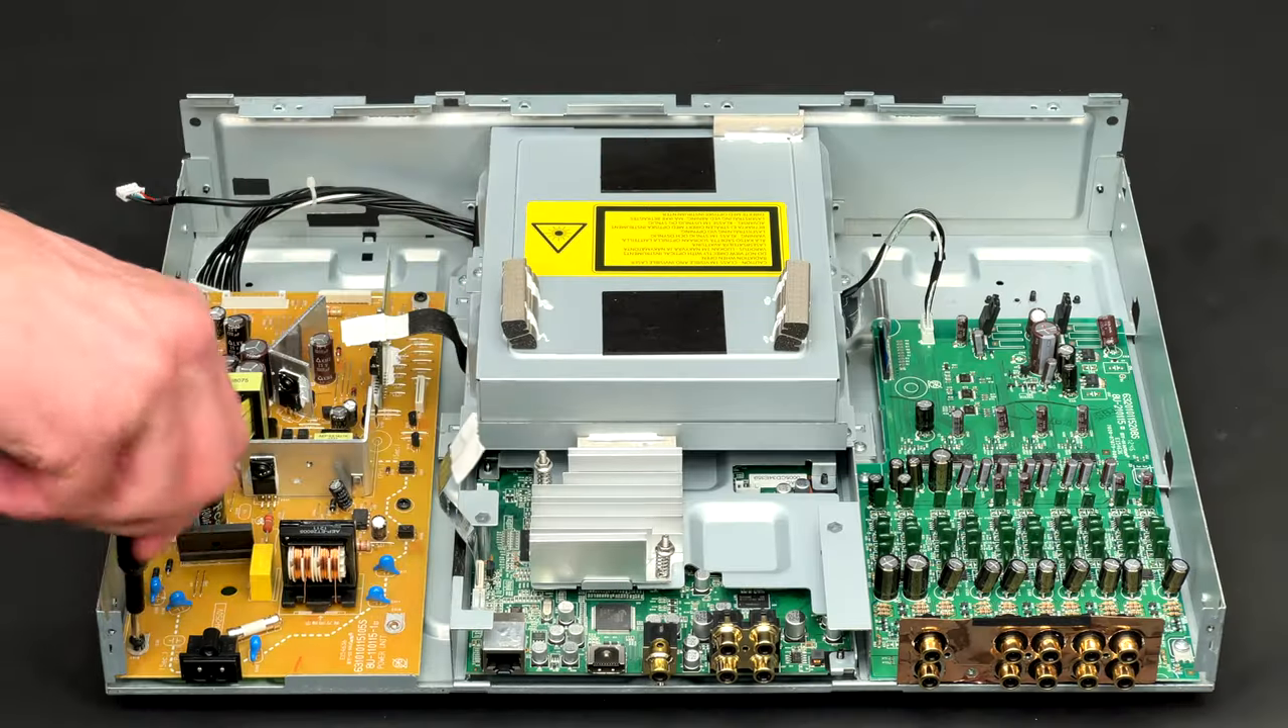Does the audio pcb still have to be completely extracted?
Yes.